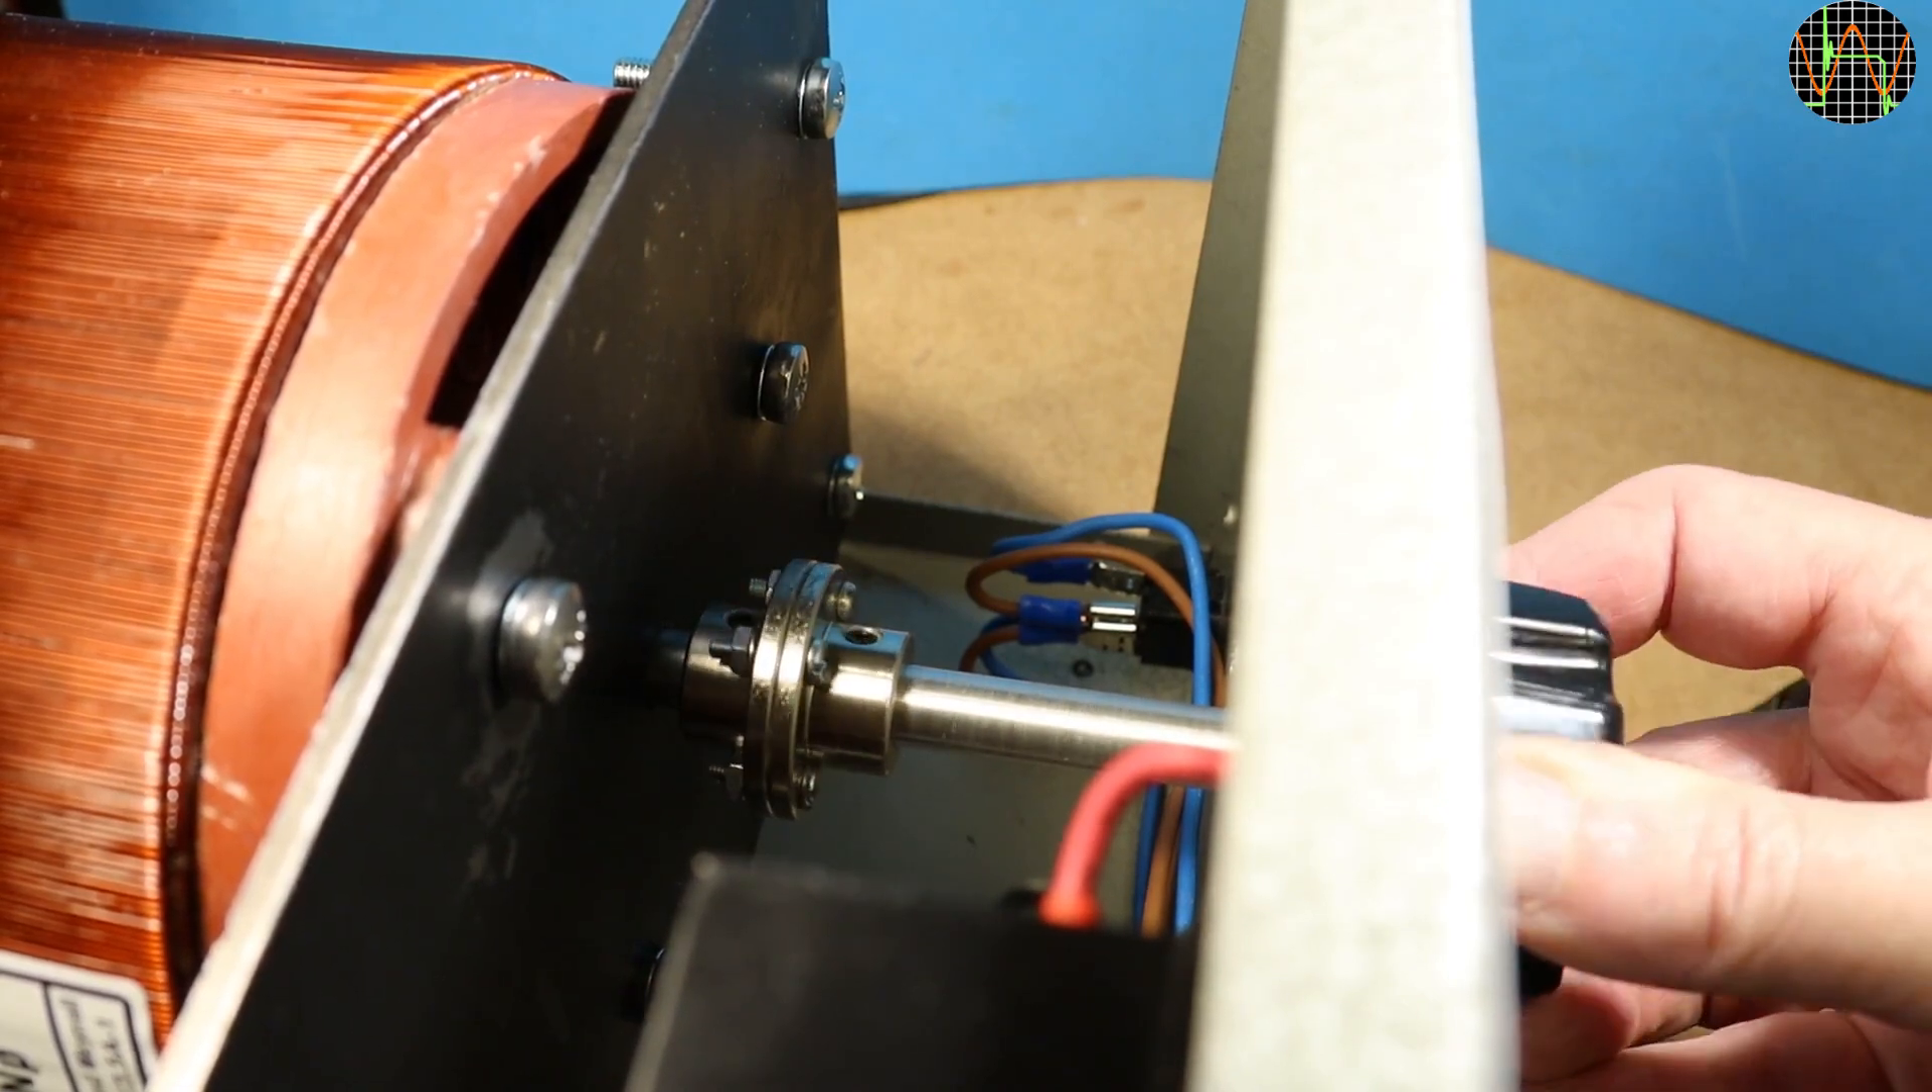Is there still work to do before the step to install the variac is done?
No.